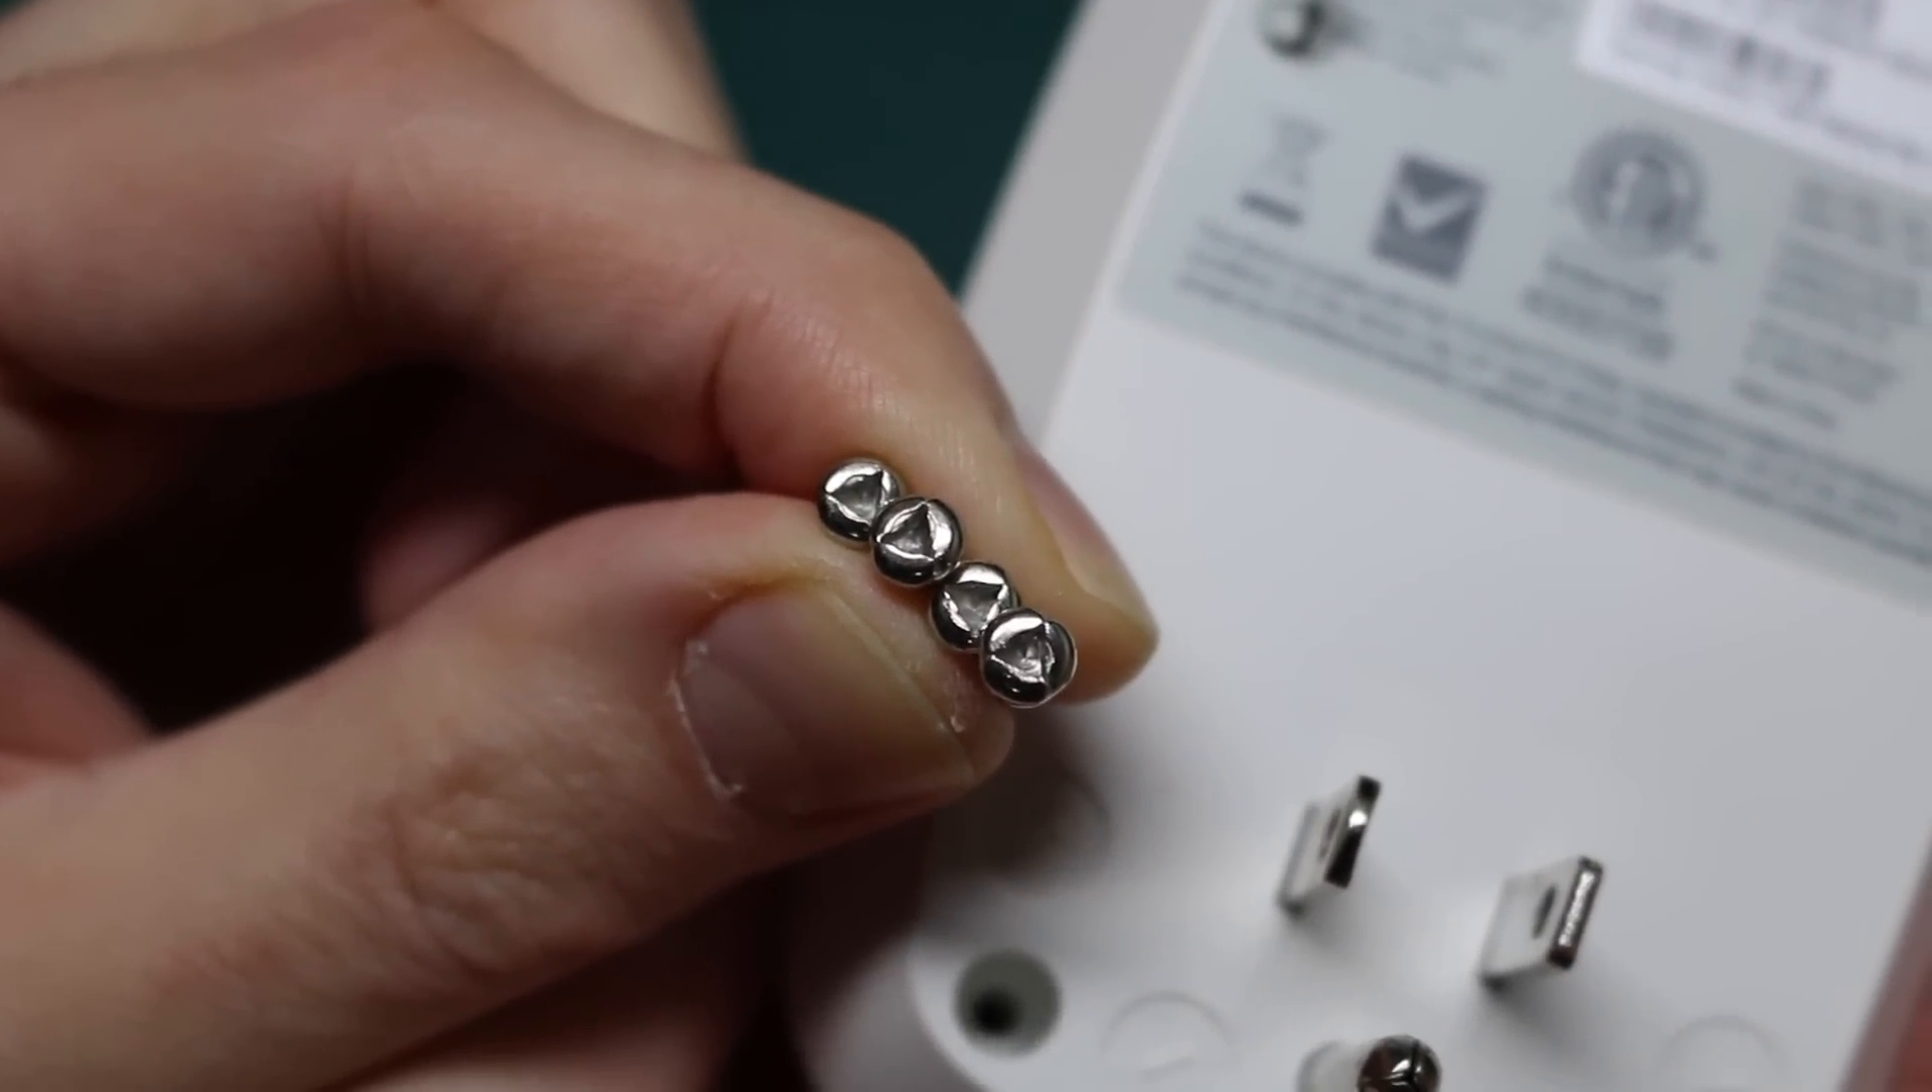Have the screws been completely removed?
Yes.